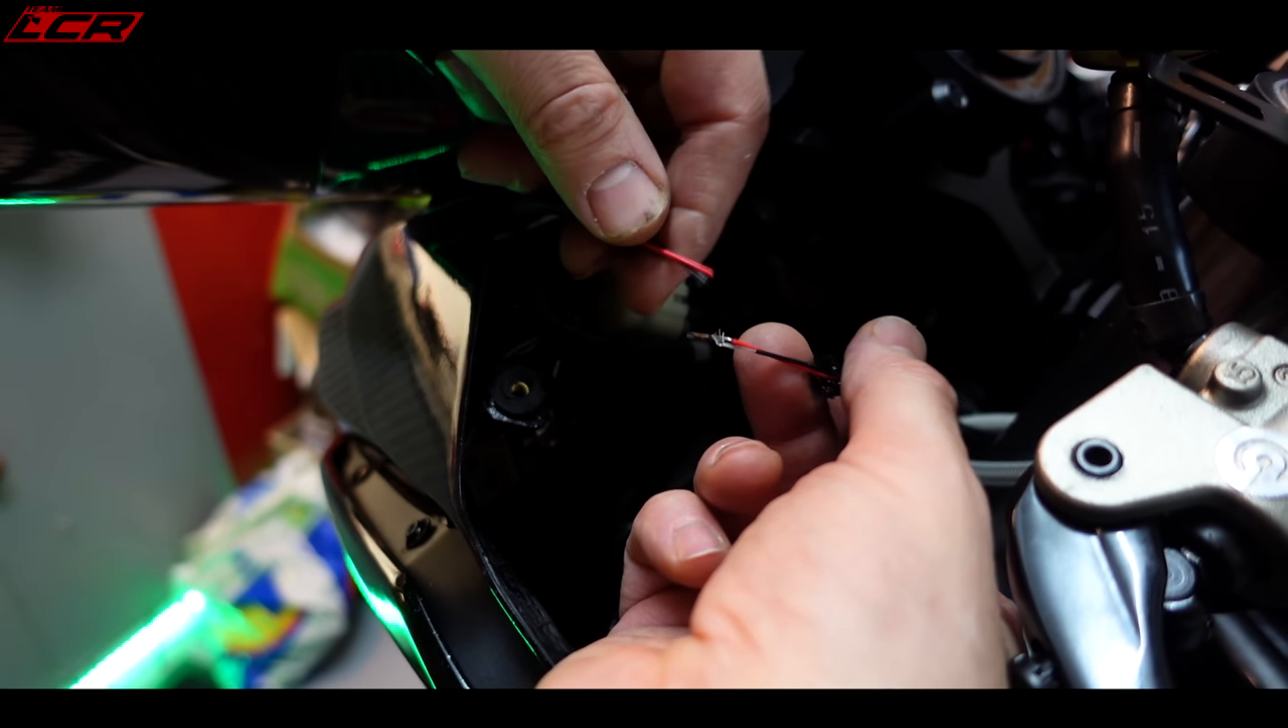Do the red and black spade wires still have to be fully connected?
Yes.